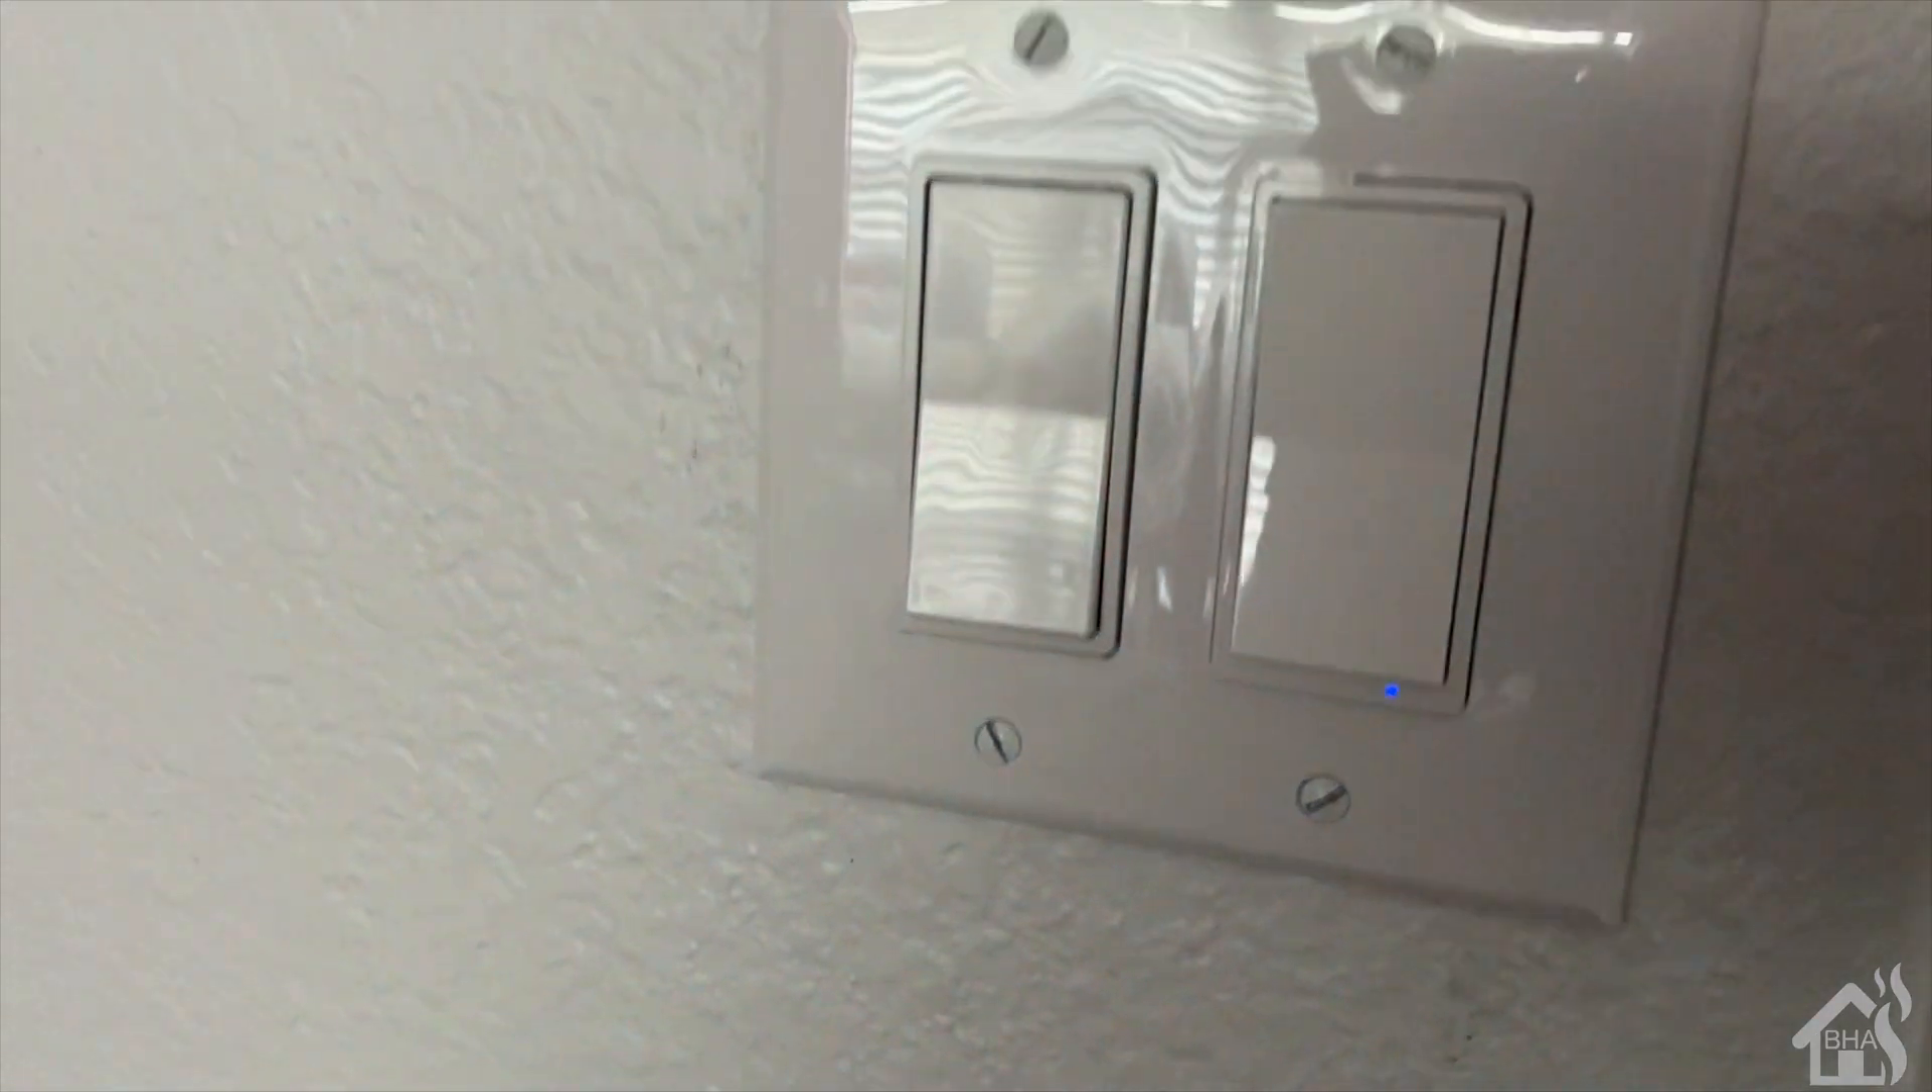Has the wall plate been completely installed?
Yes.